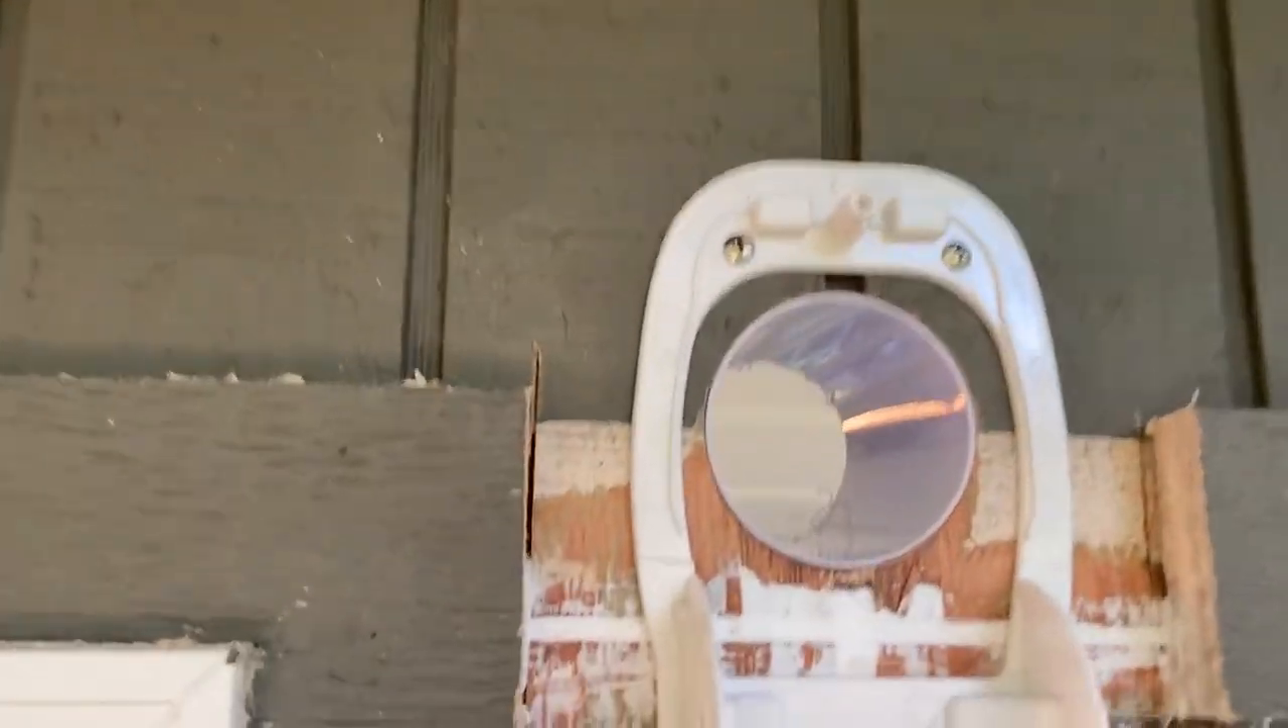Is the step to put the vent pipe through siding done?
Yes.